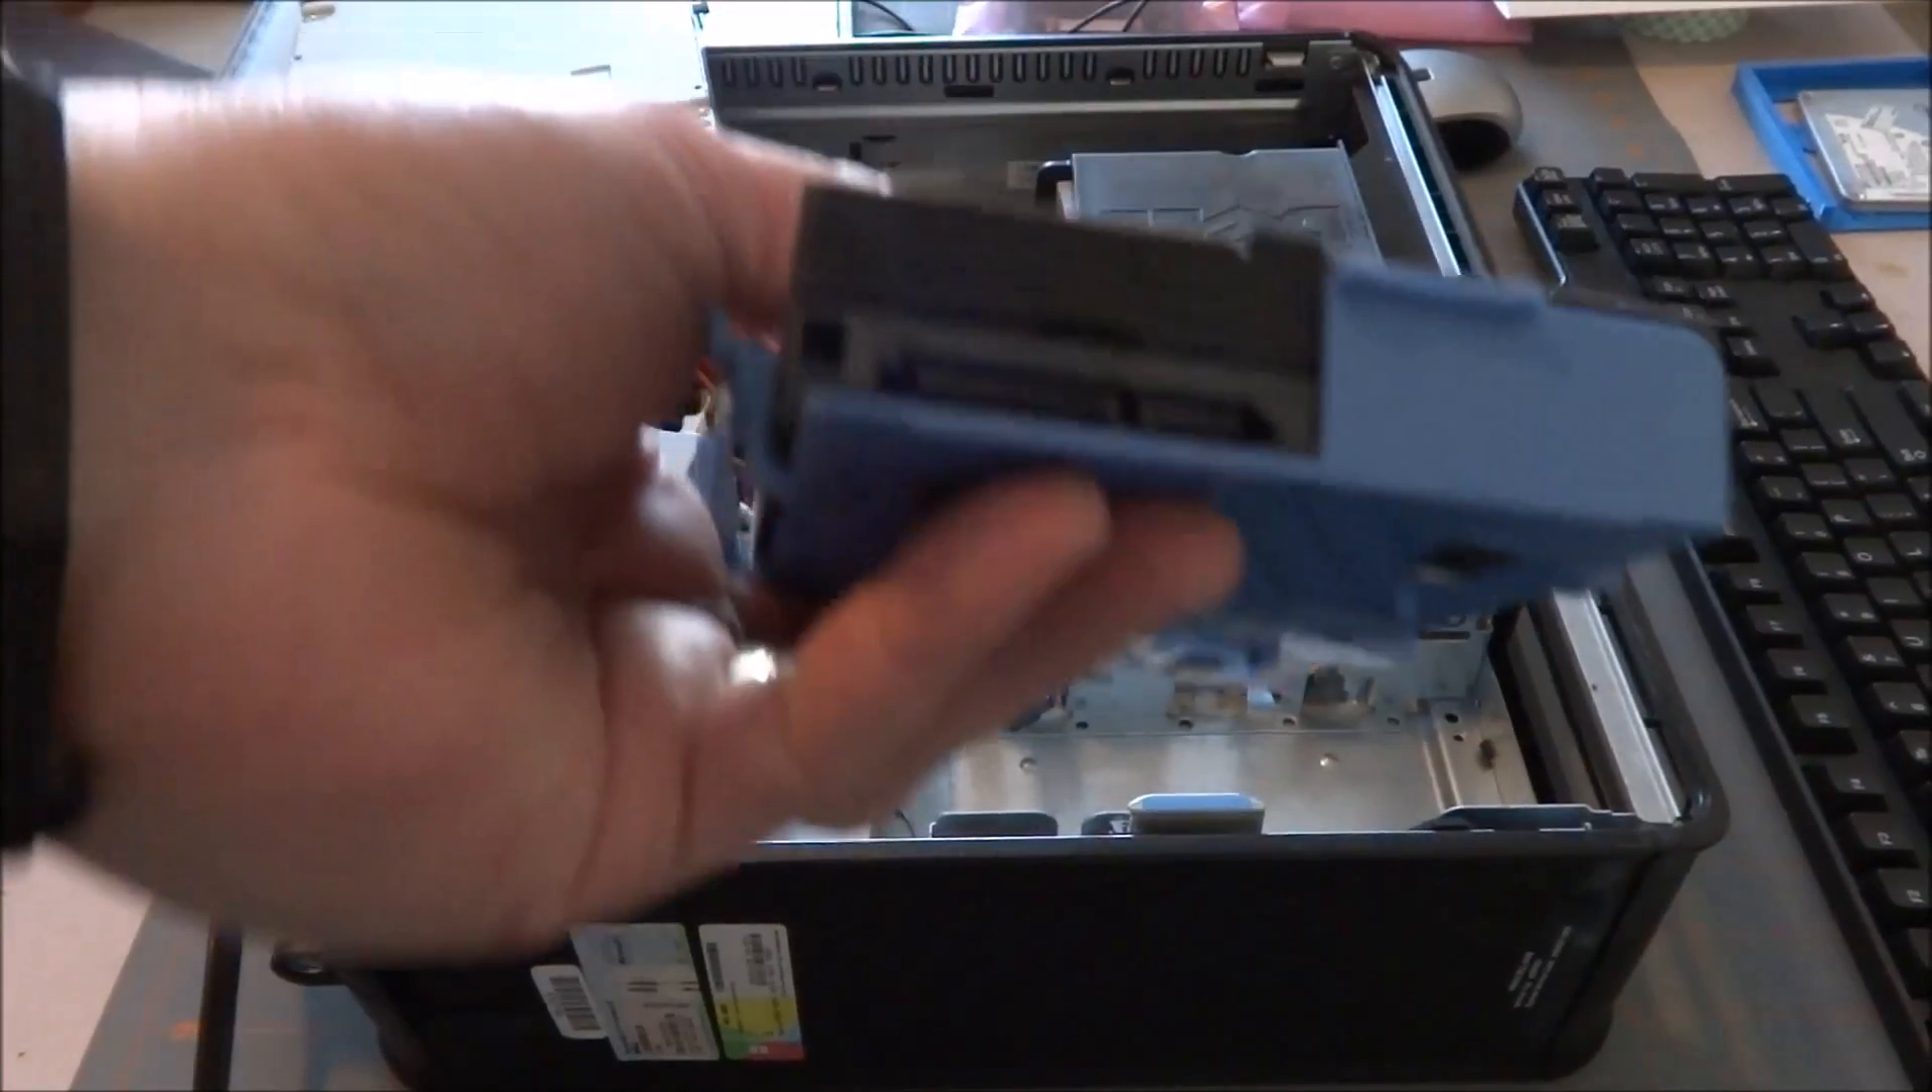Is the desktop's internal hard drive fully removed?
Yes.